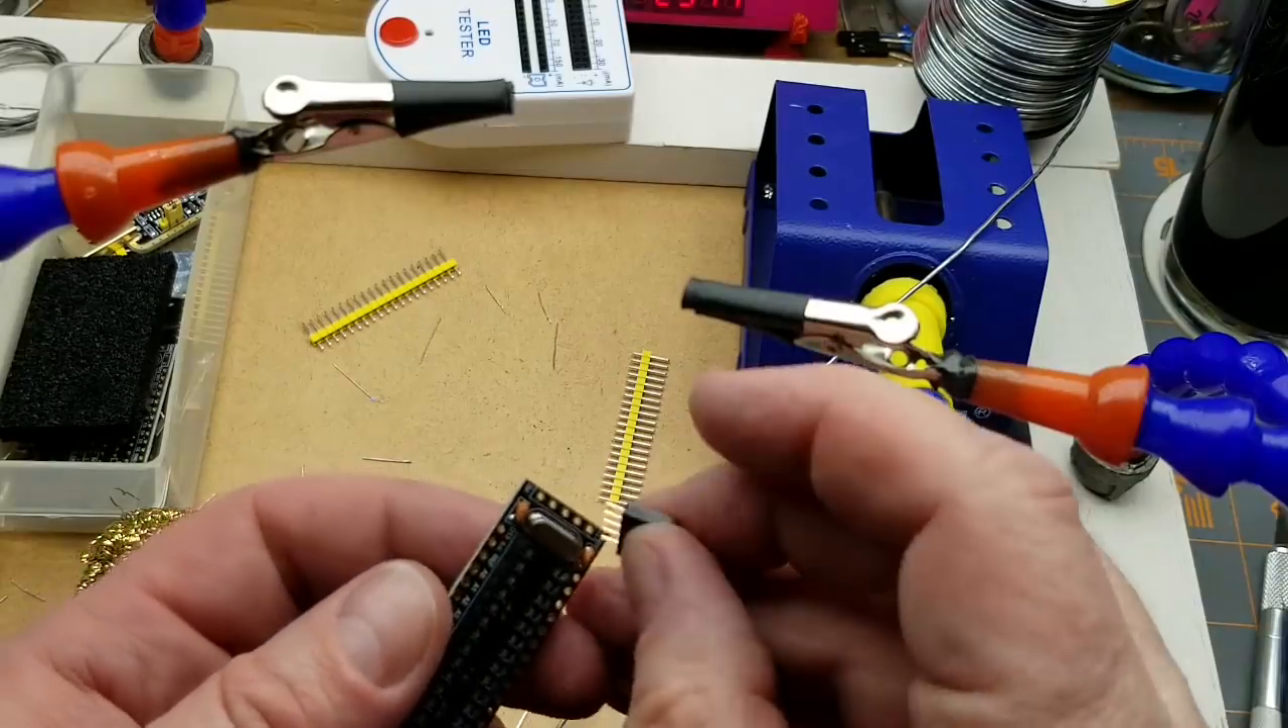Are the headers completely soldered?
No.